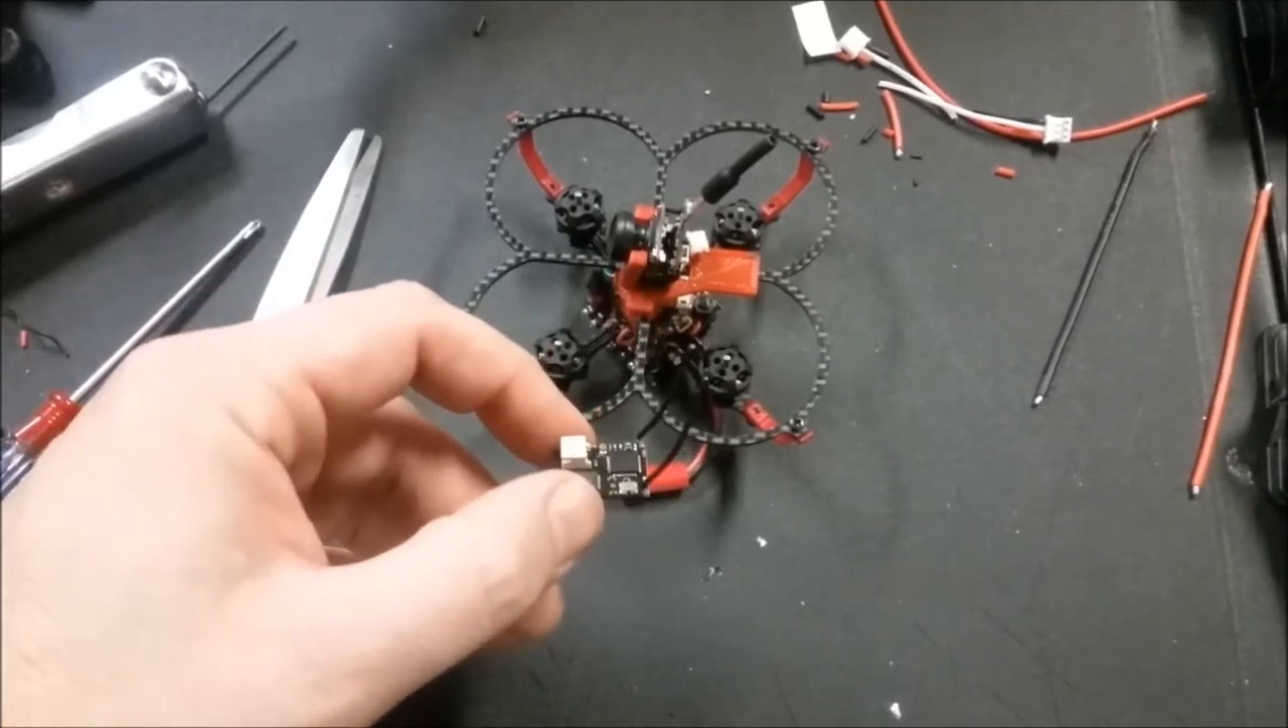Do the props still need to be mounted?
Yes.